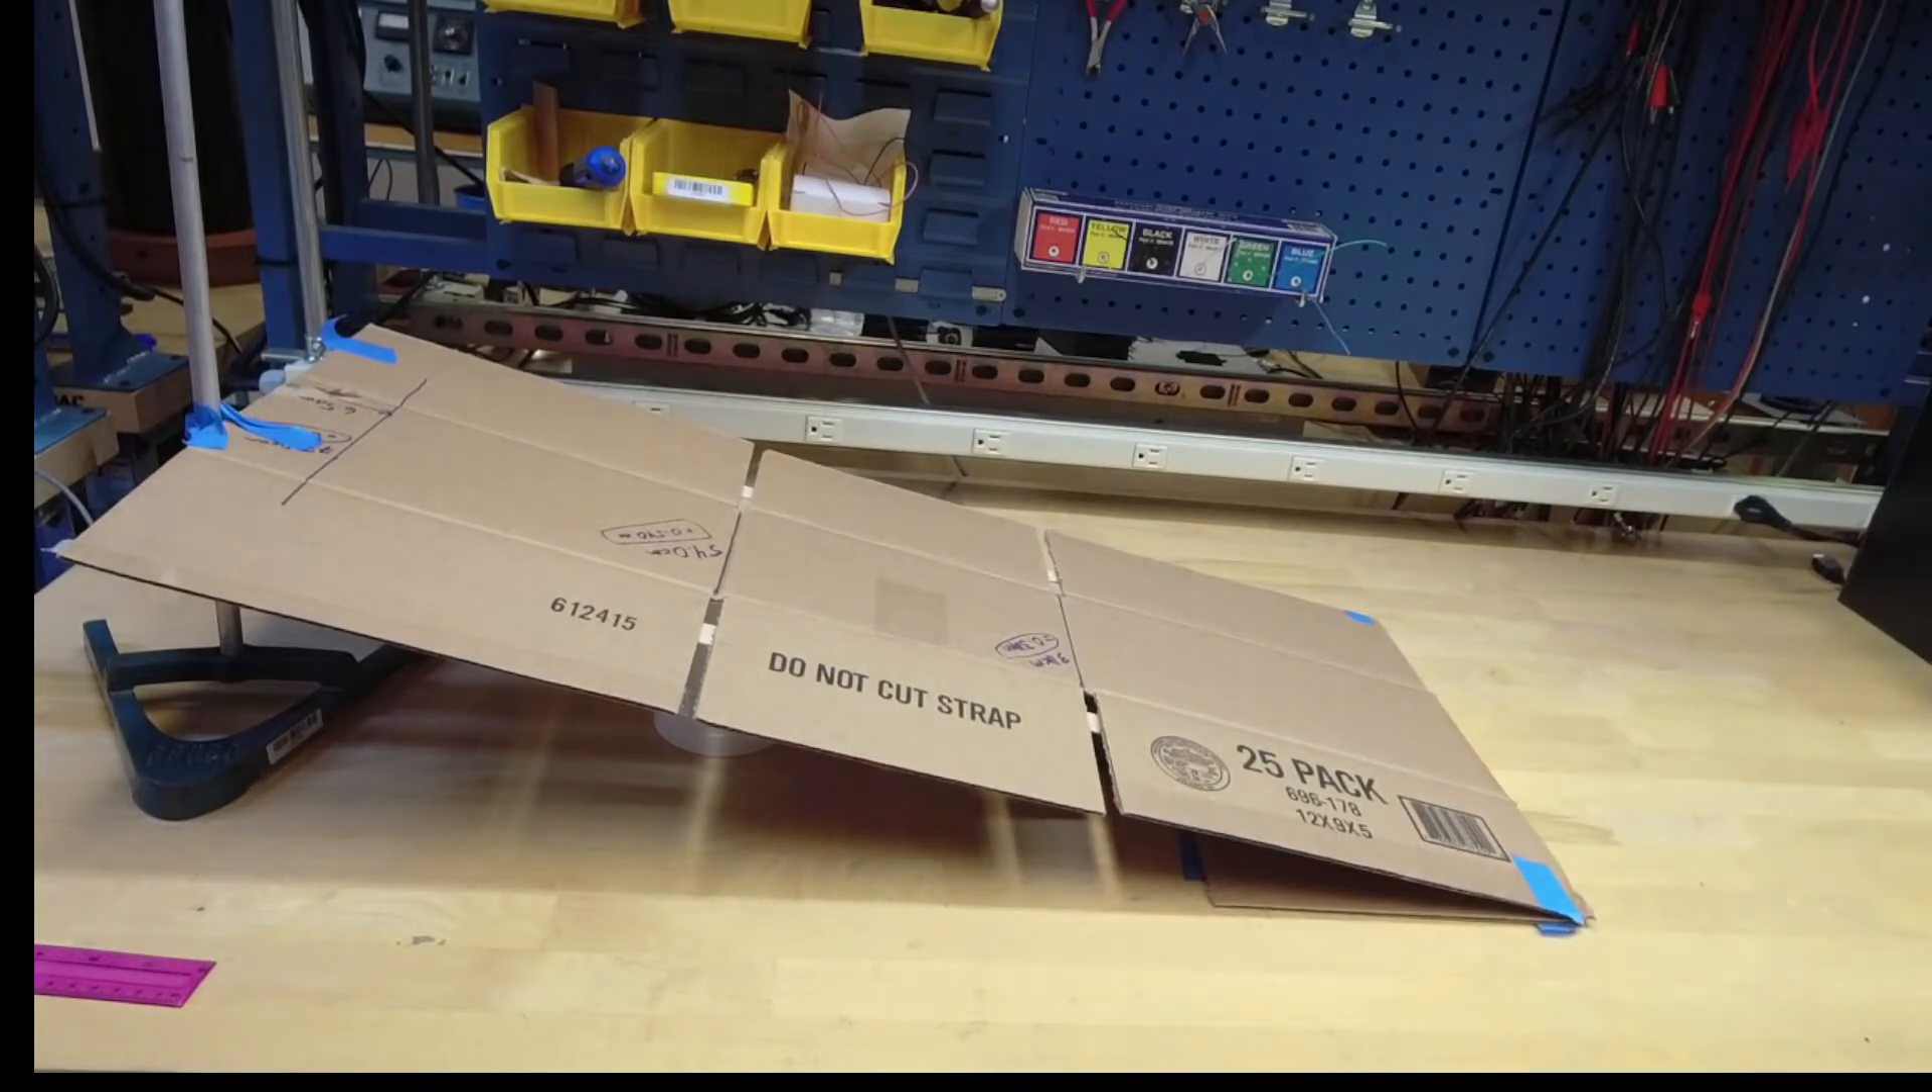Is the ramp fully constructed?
Yes.